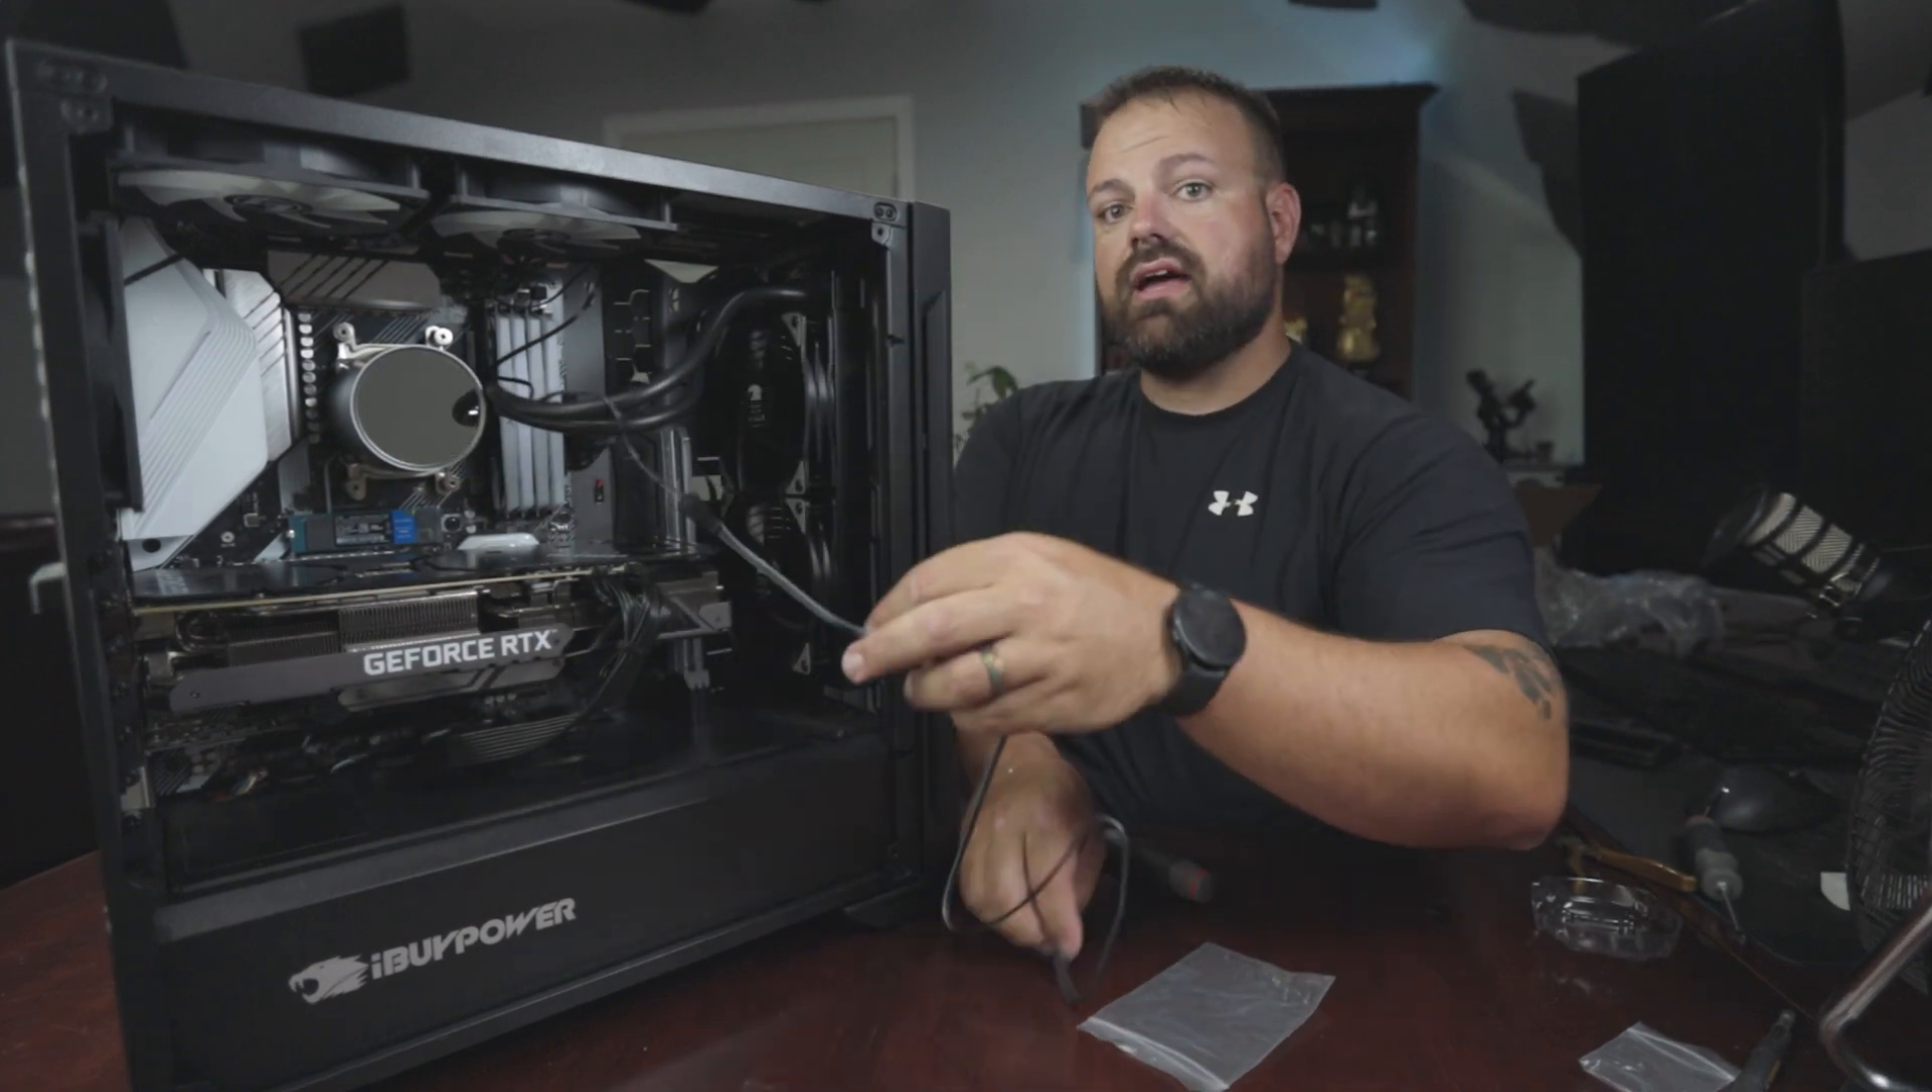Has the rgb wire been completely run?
No.